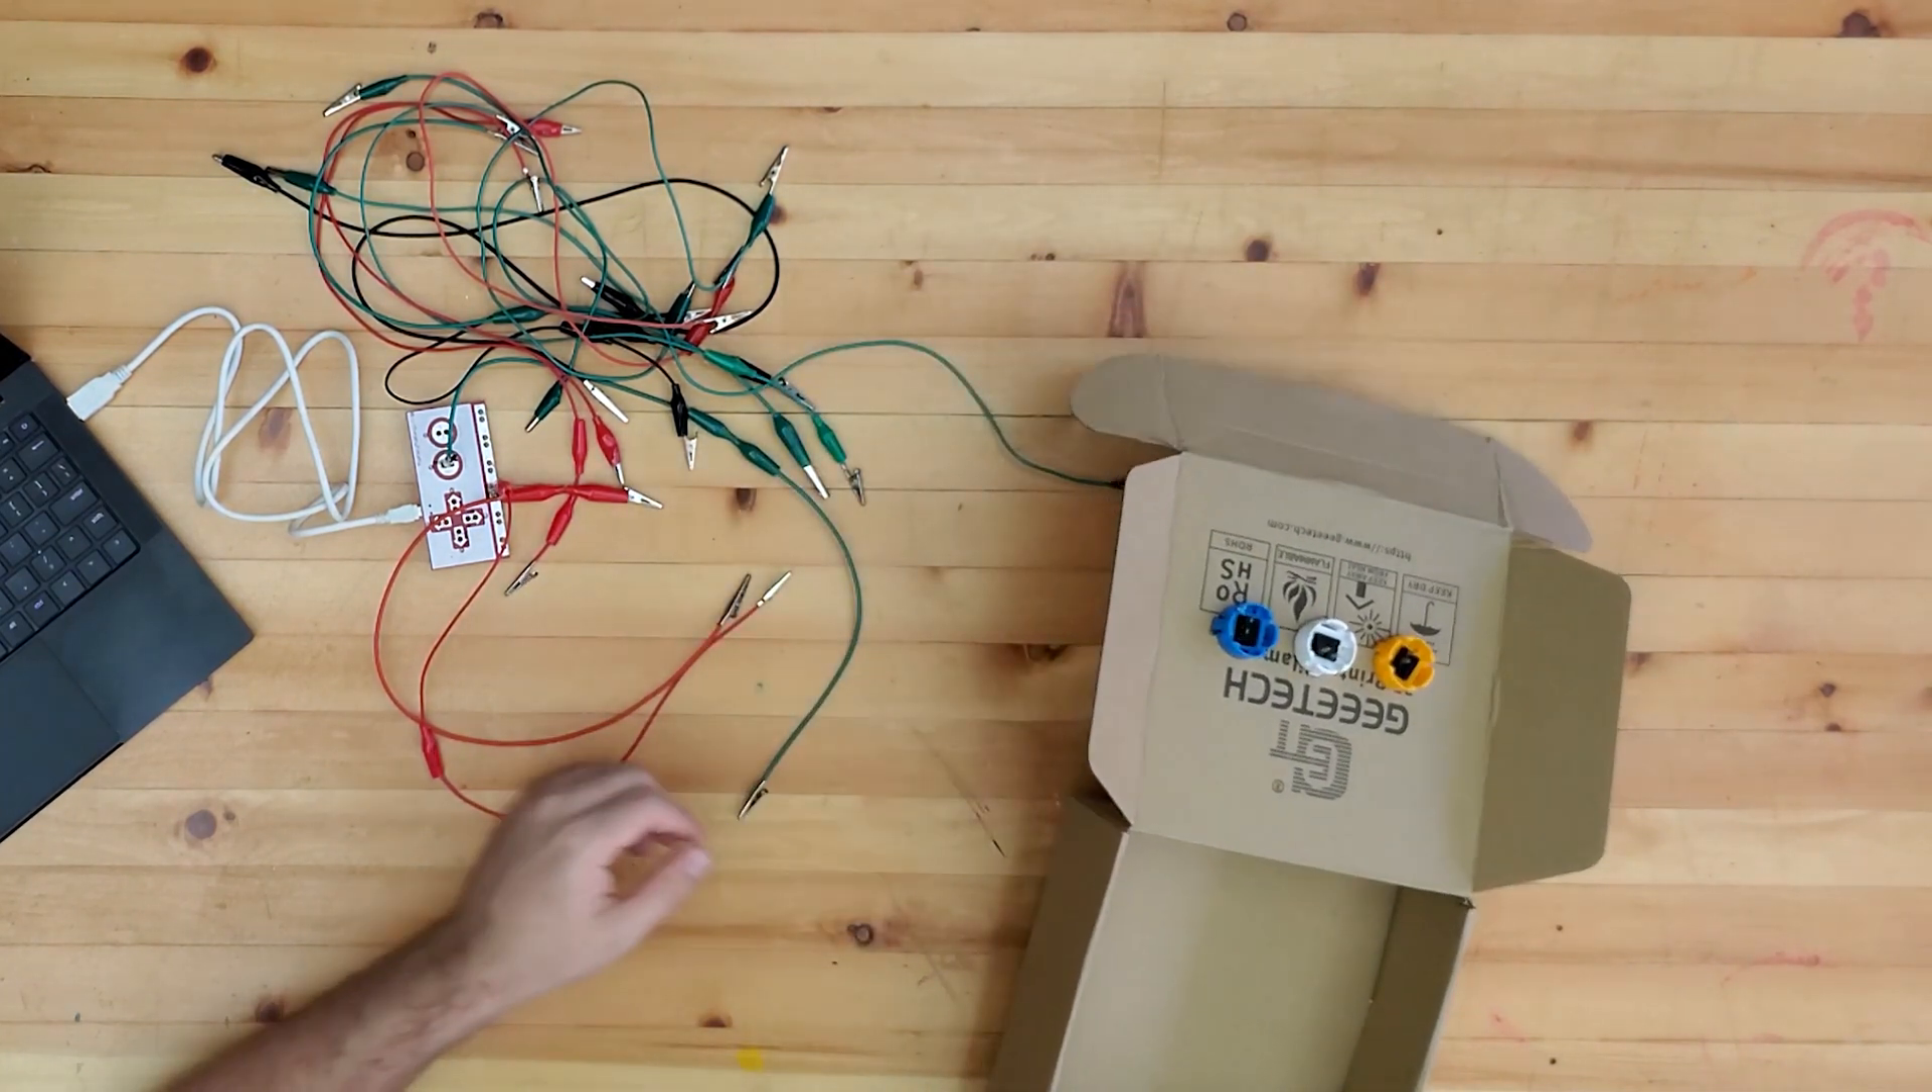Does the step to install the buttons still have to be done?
No.